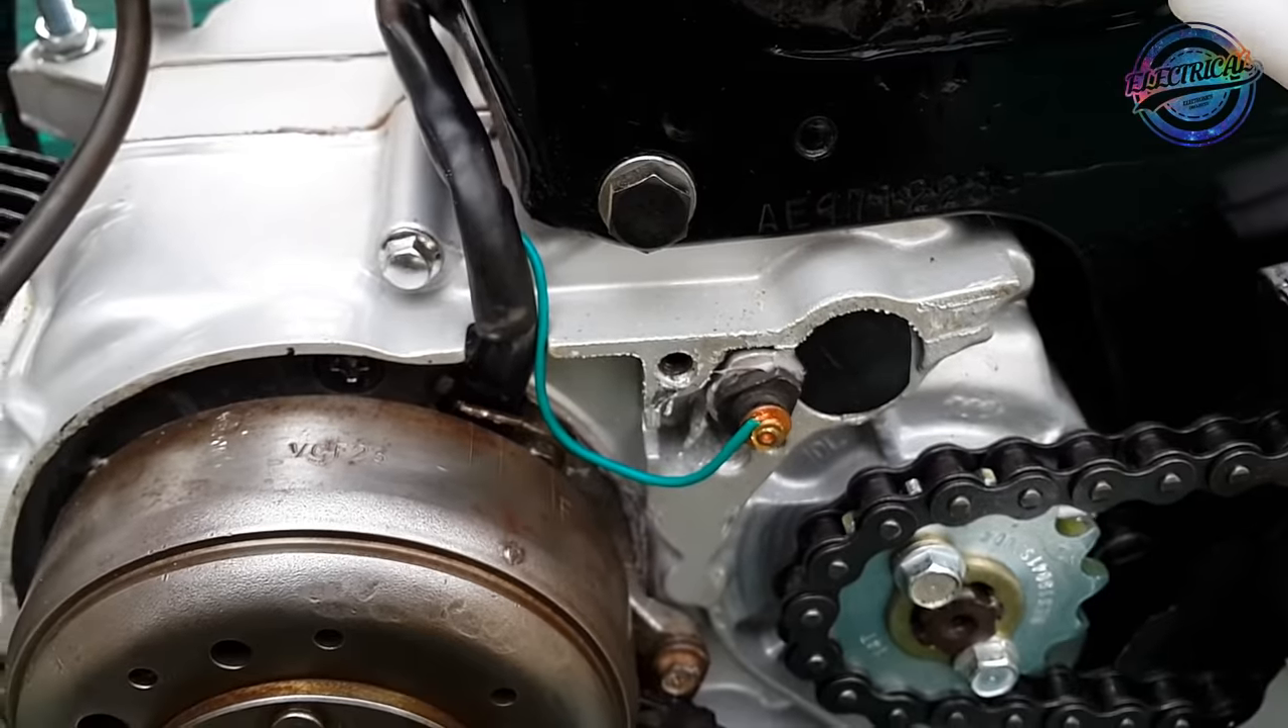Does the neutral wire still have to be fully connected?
No.